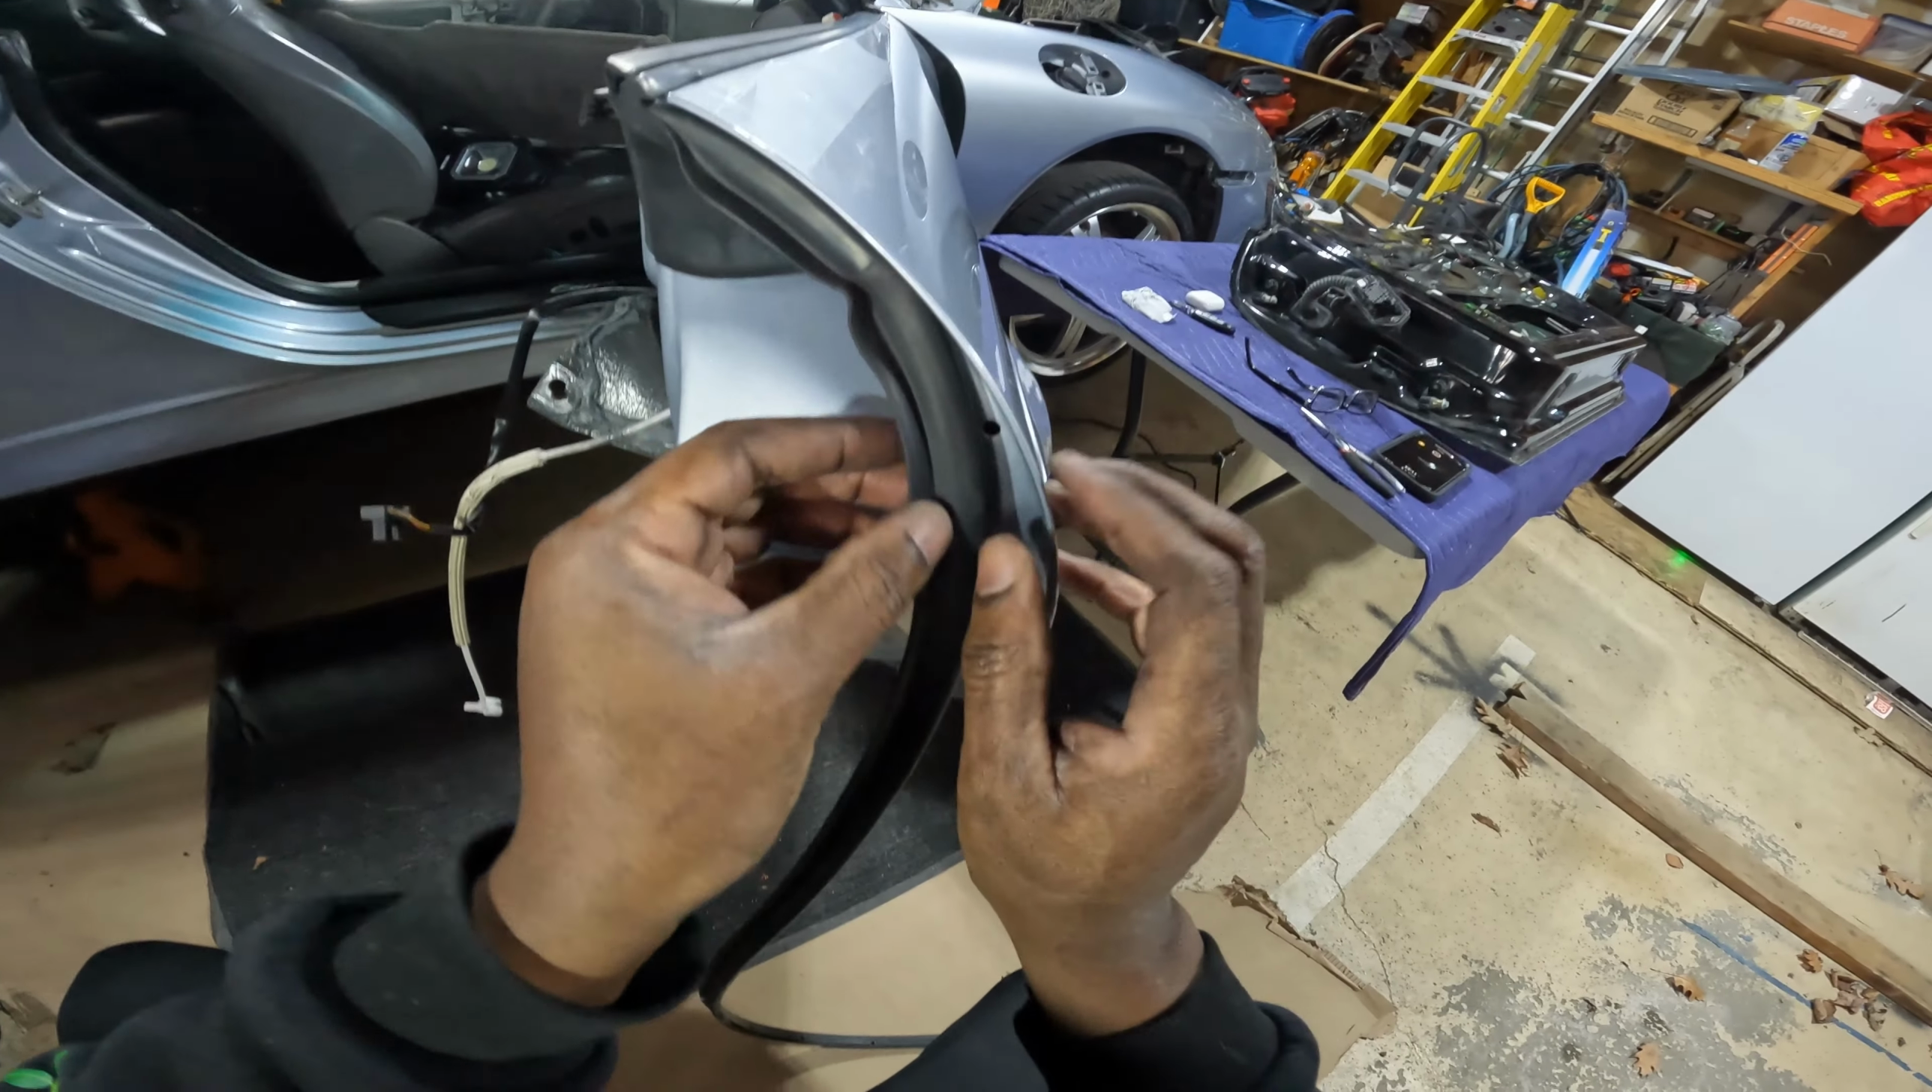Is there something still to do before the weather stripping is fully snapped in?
Yes.